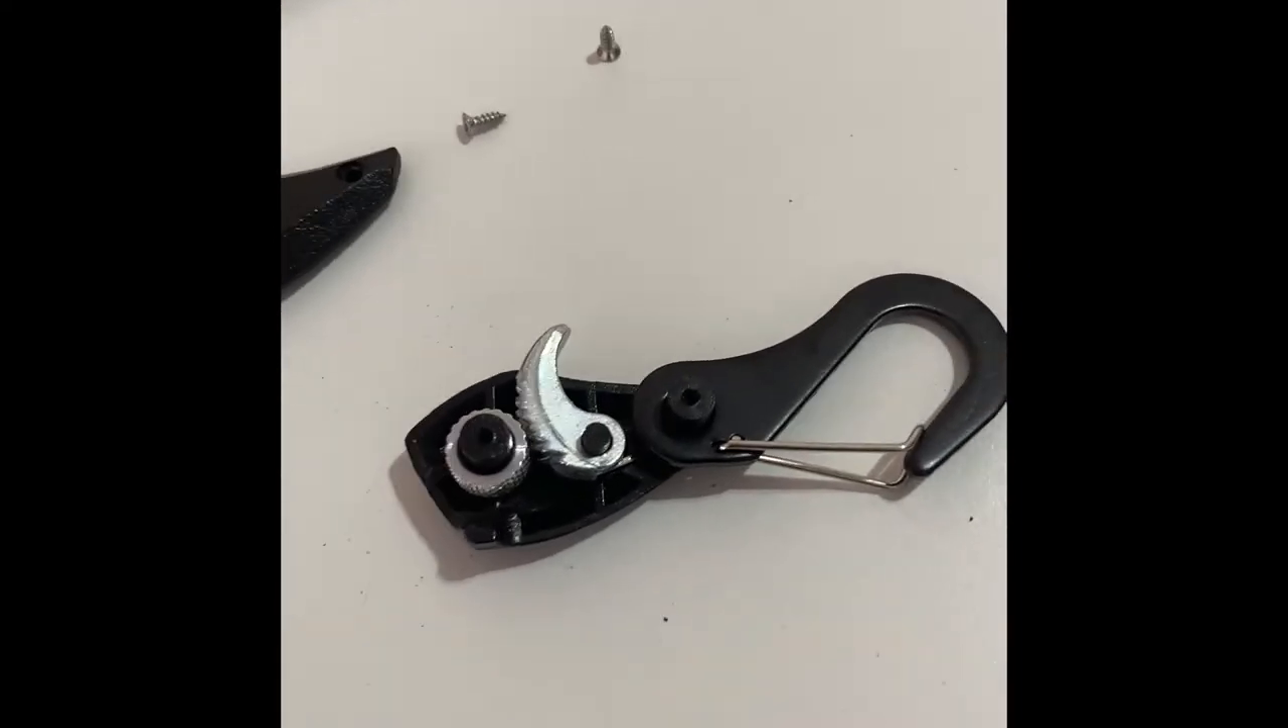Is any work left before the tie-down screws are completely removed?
No.